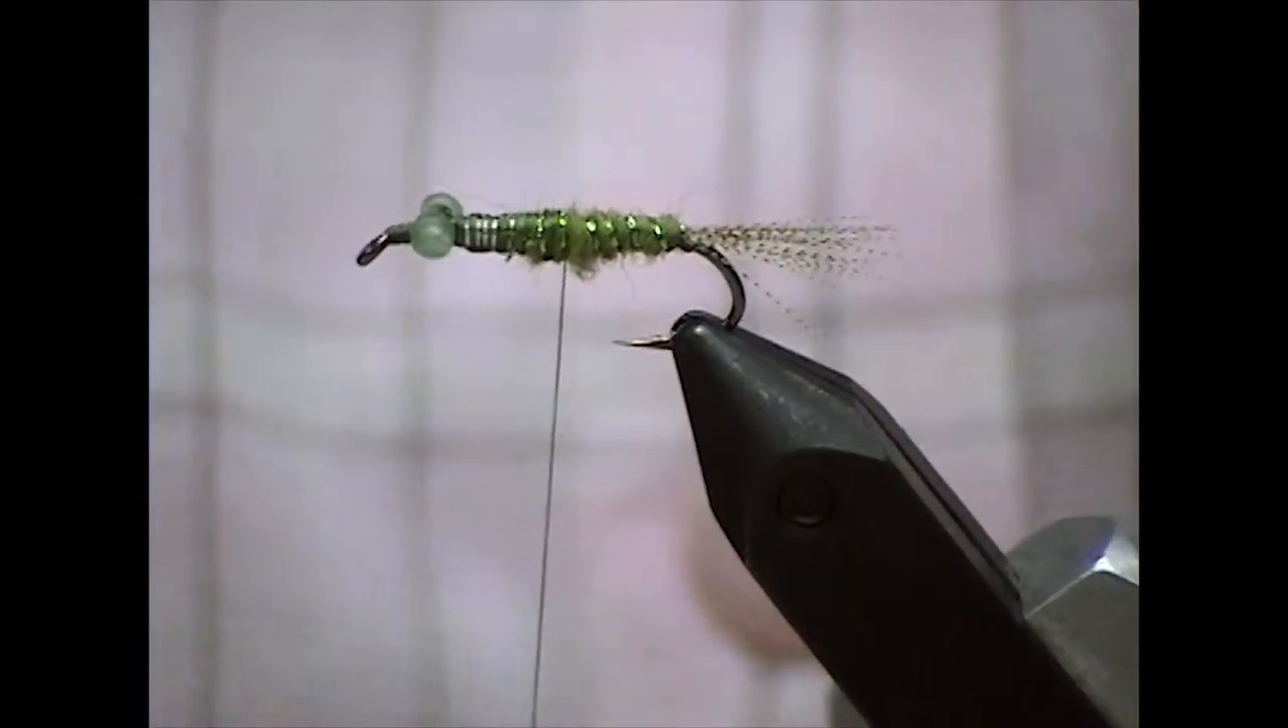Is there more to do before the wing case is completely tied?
Yes.